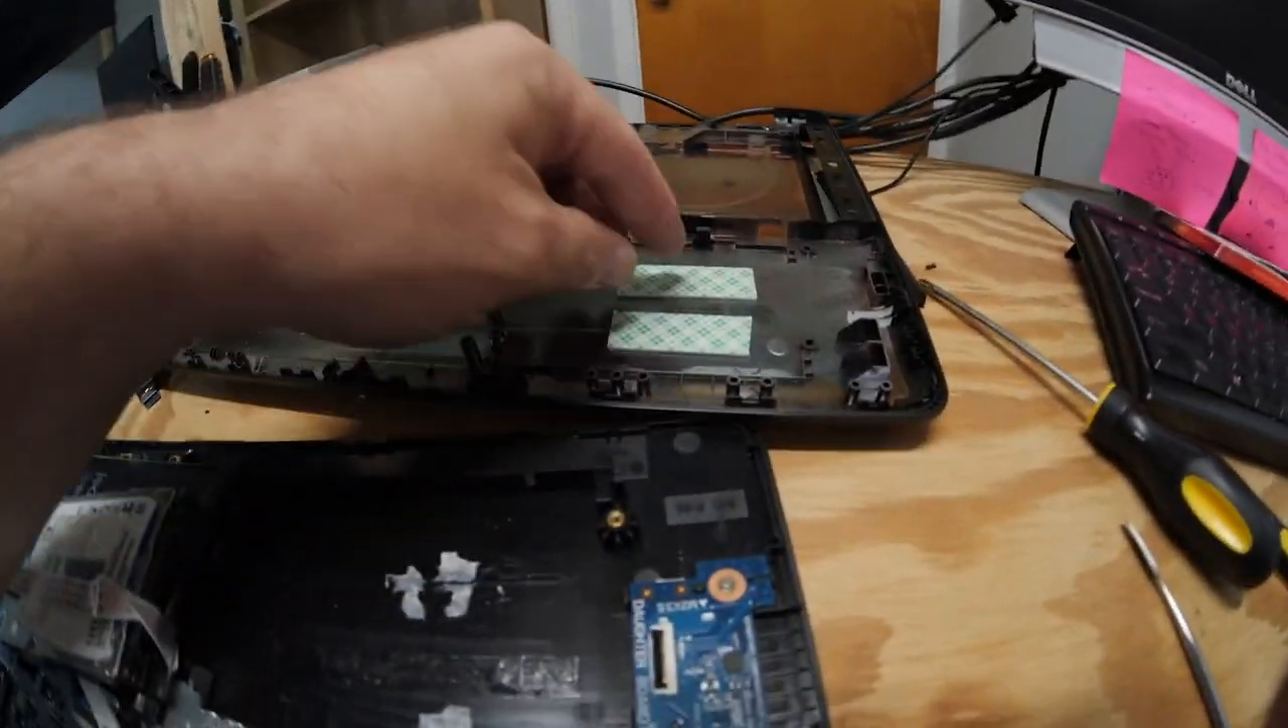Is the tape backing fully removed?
No.